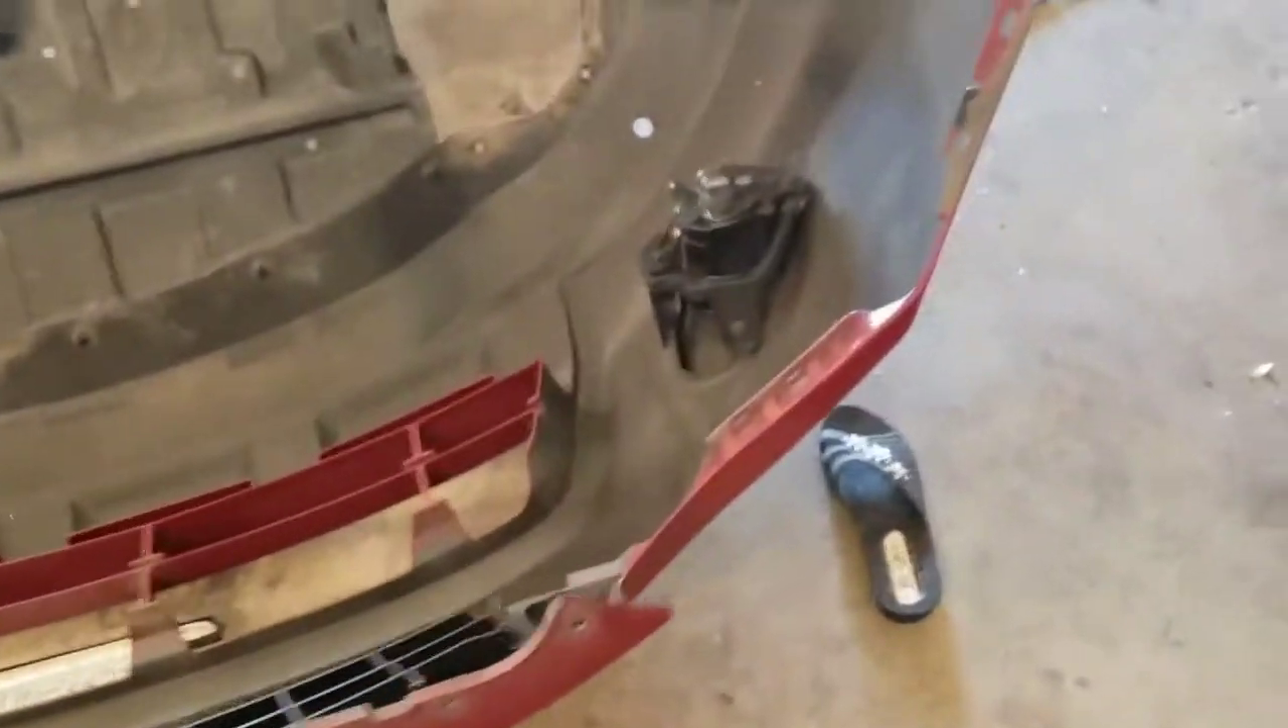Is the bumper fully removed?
Yes.